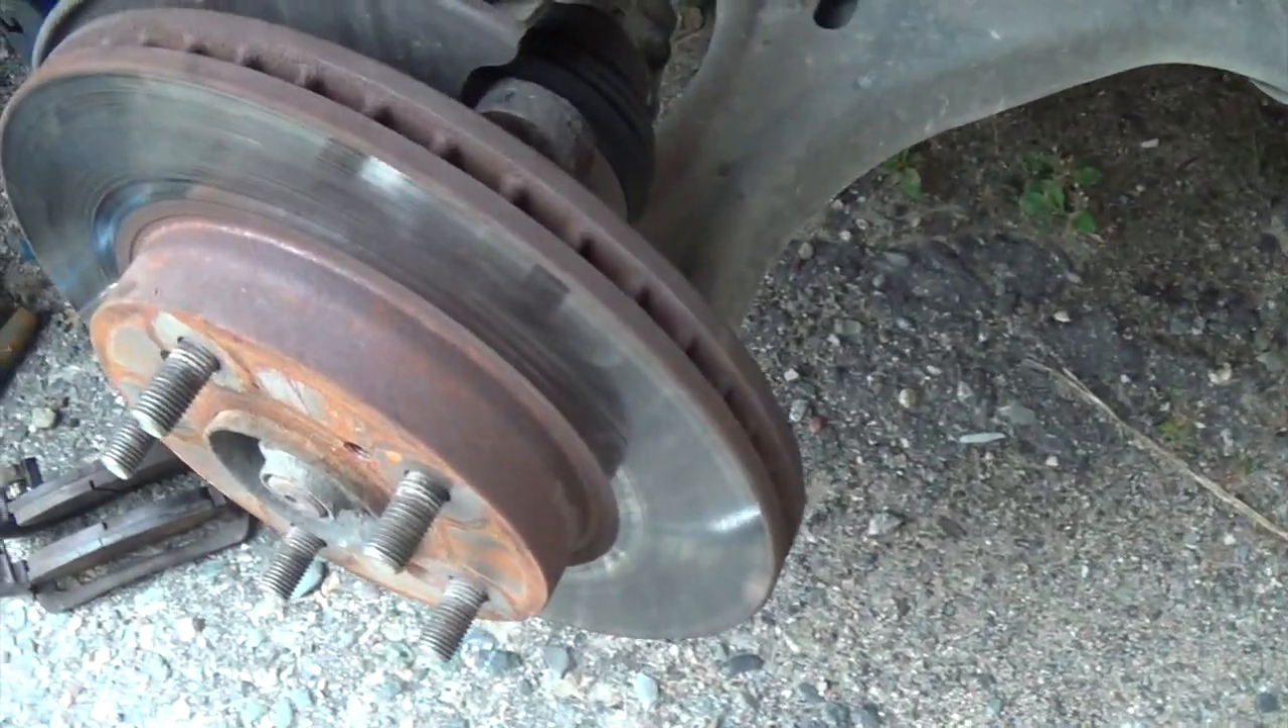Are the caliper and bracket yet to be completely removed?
No.